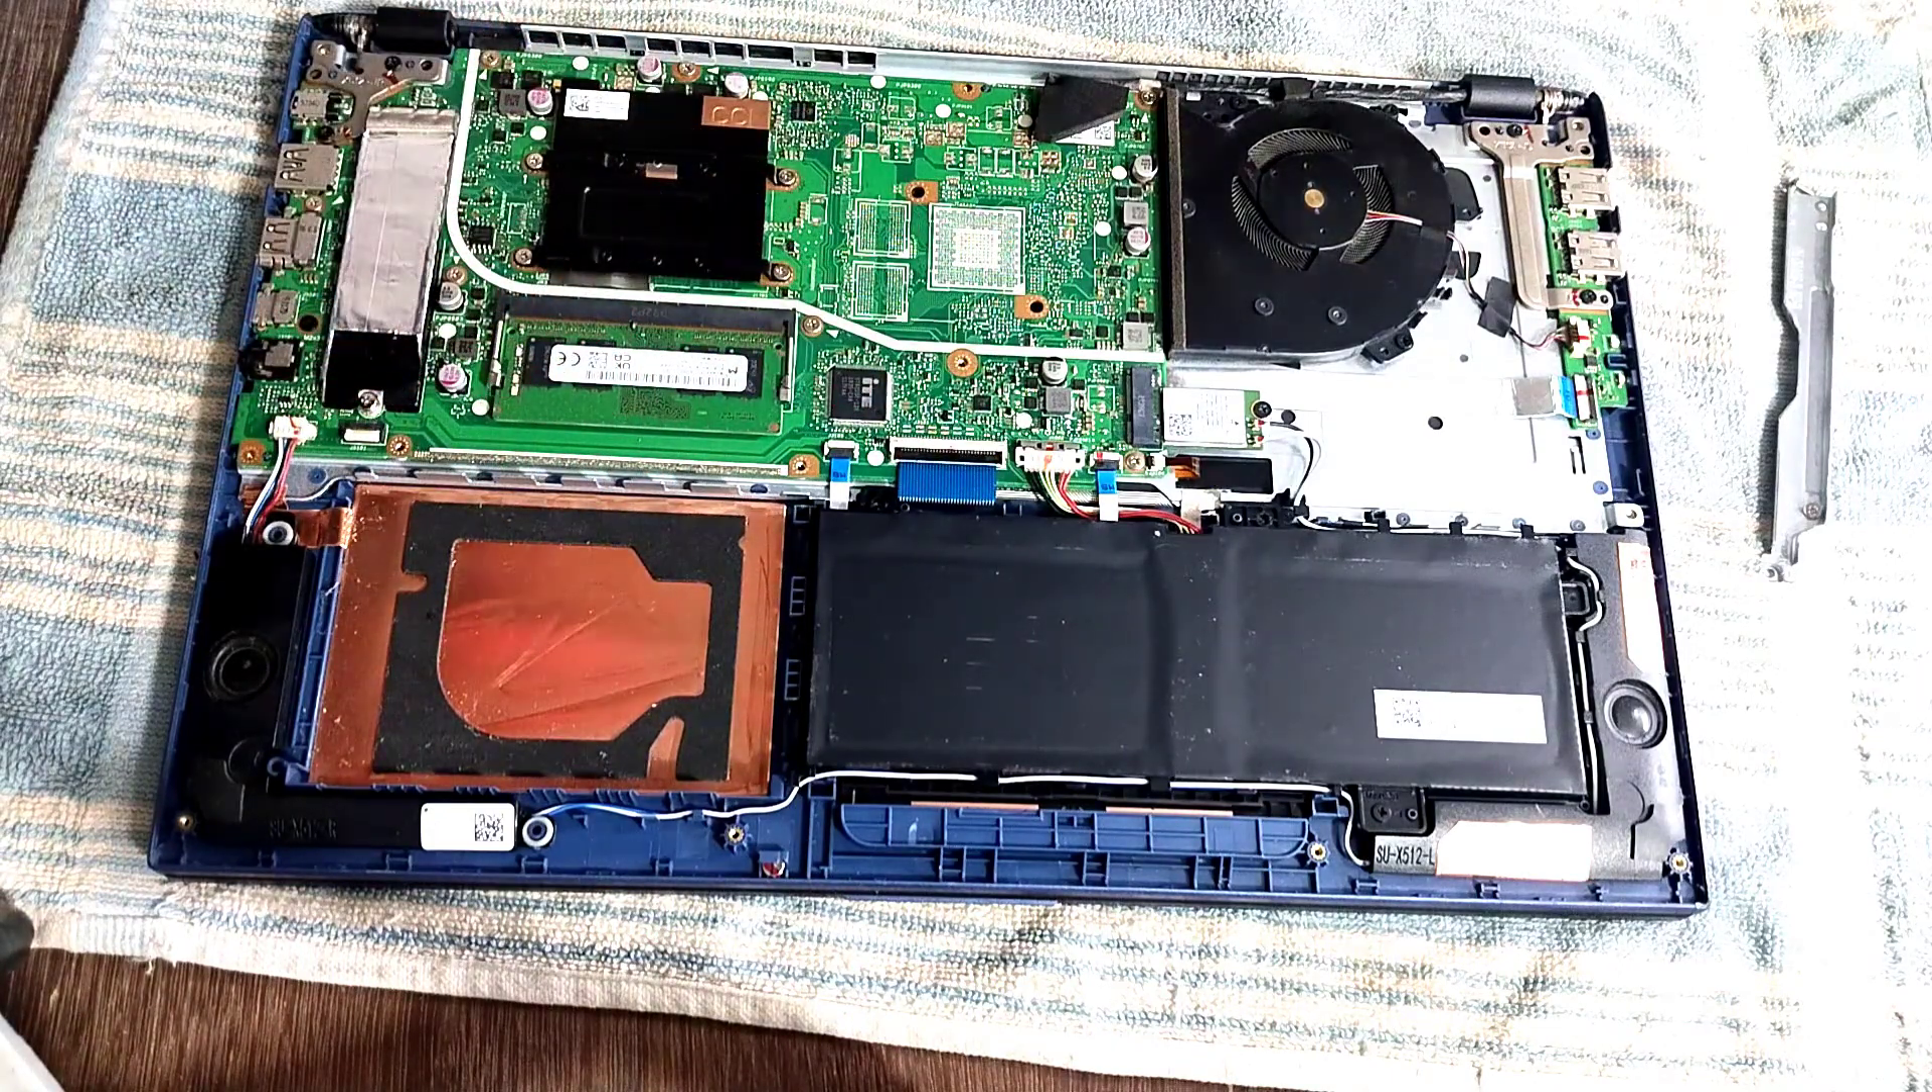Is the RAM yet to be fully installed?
No.